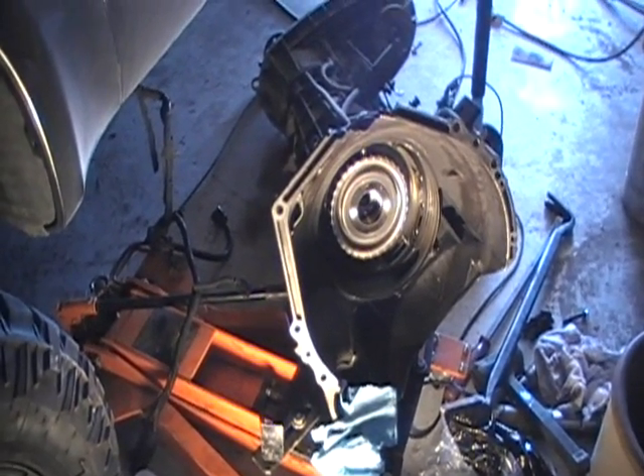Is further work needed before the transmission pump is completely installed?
Yes.